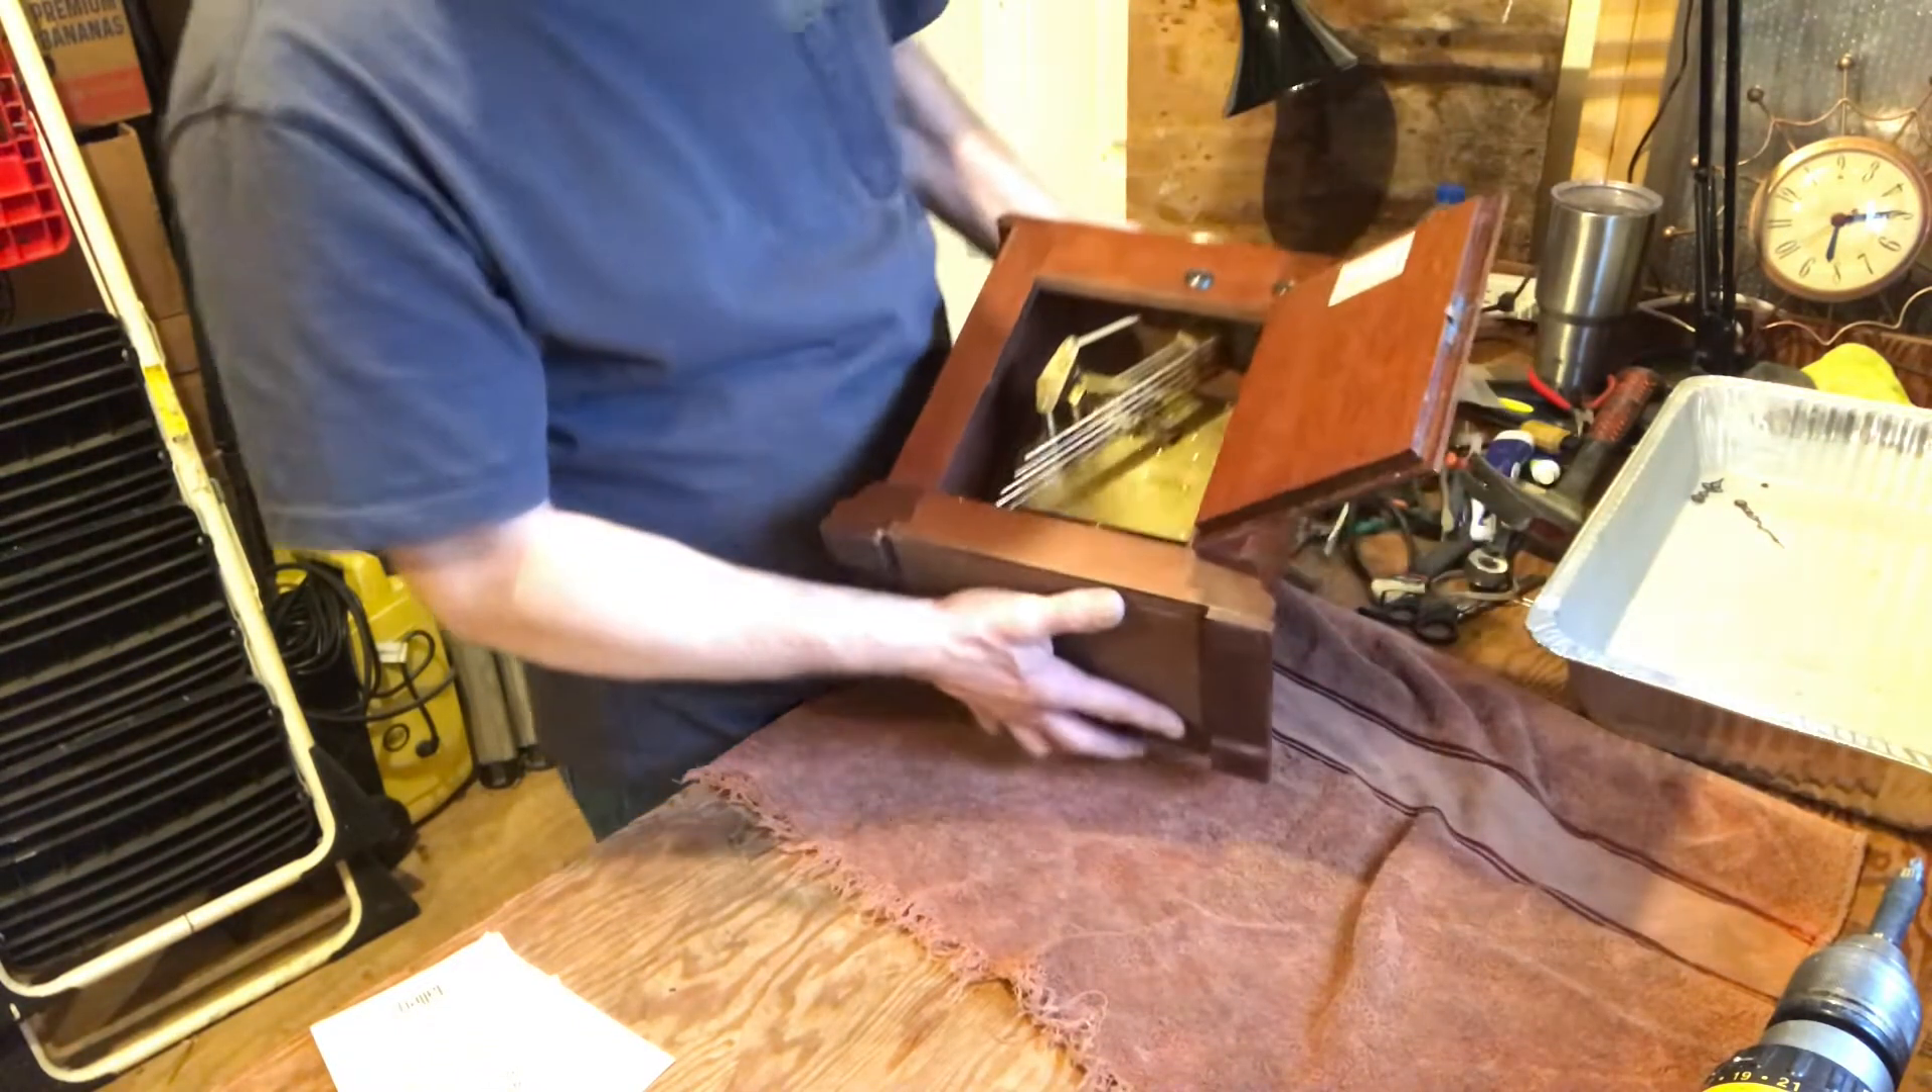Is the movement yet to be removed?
Yes.